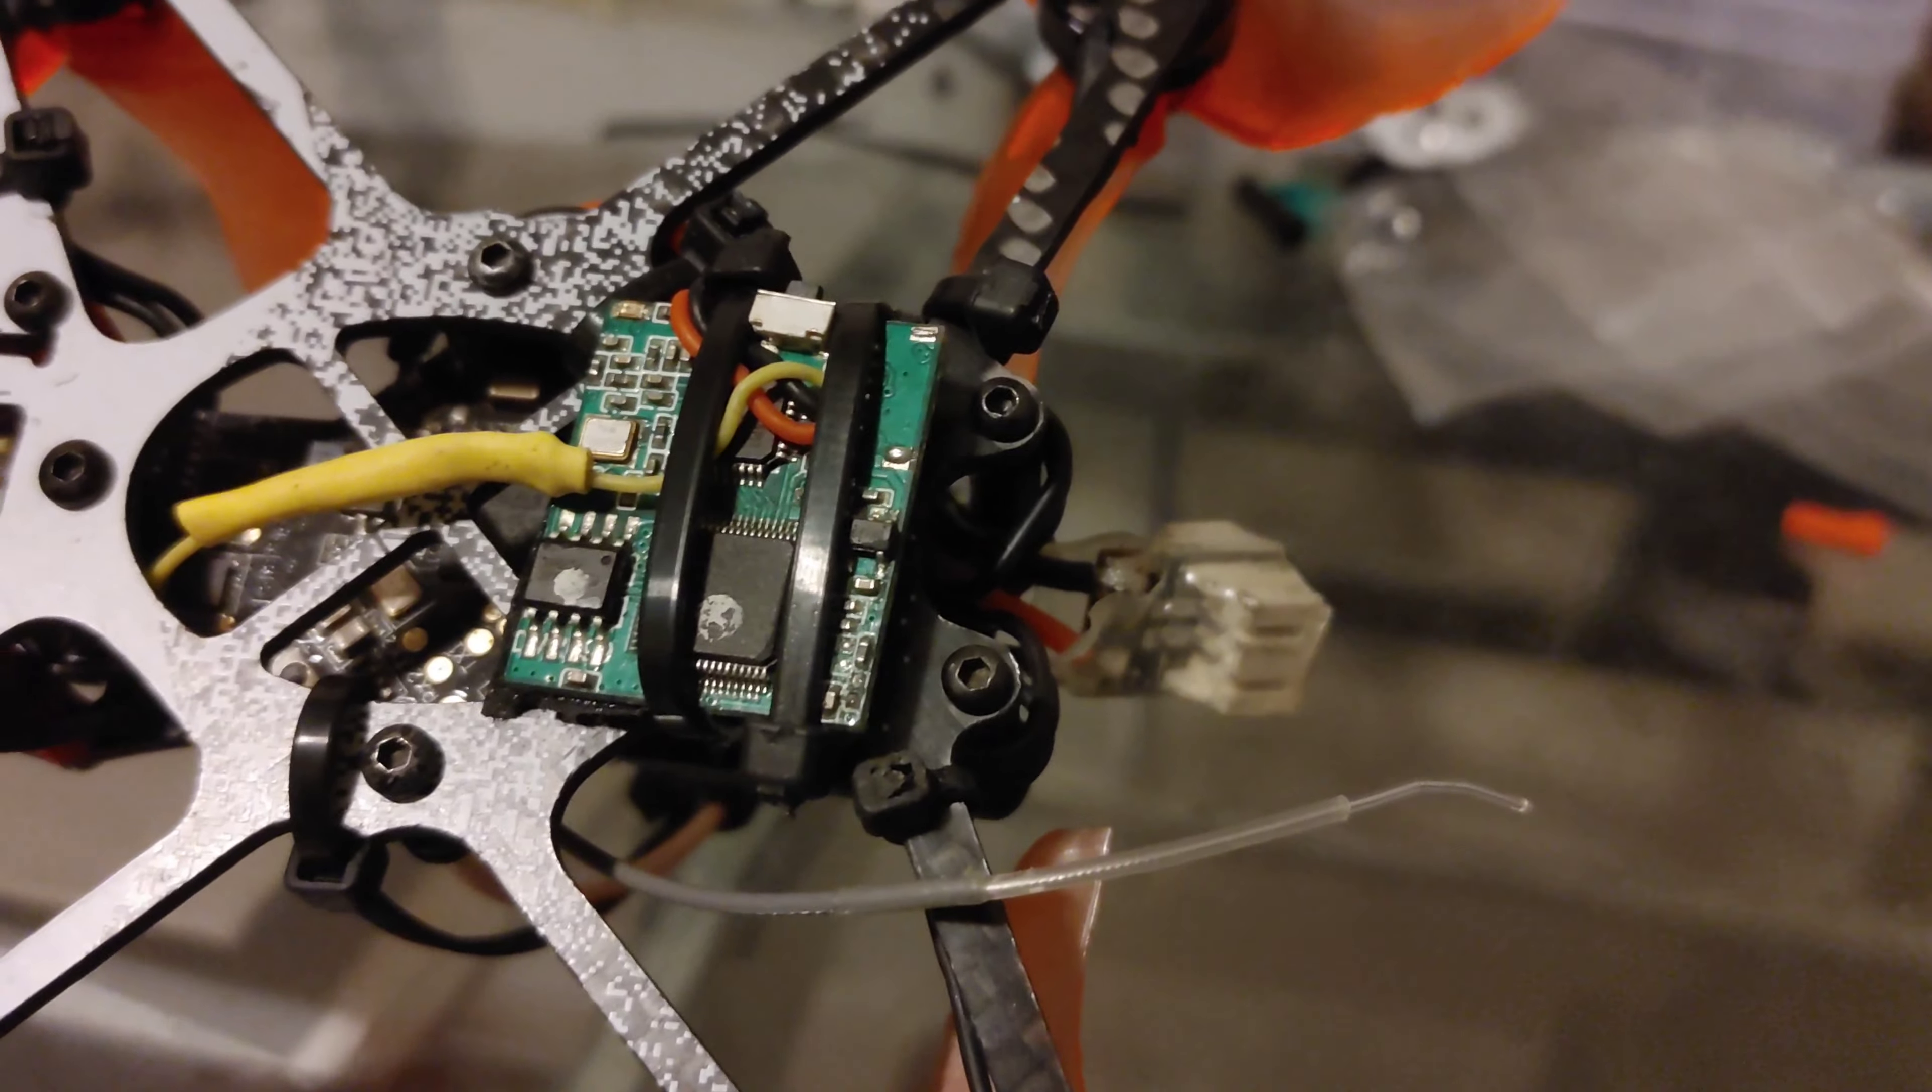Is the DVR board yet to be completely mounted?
No.